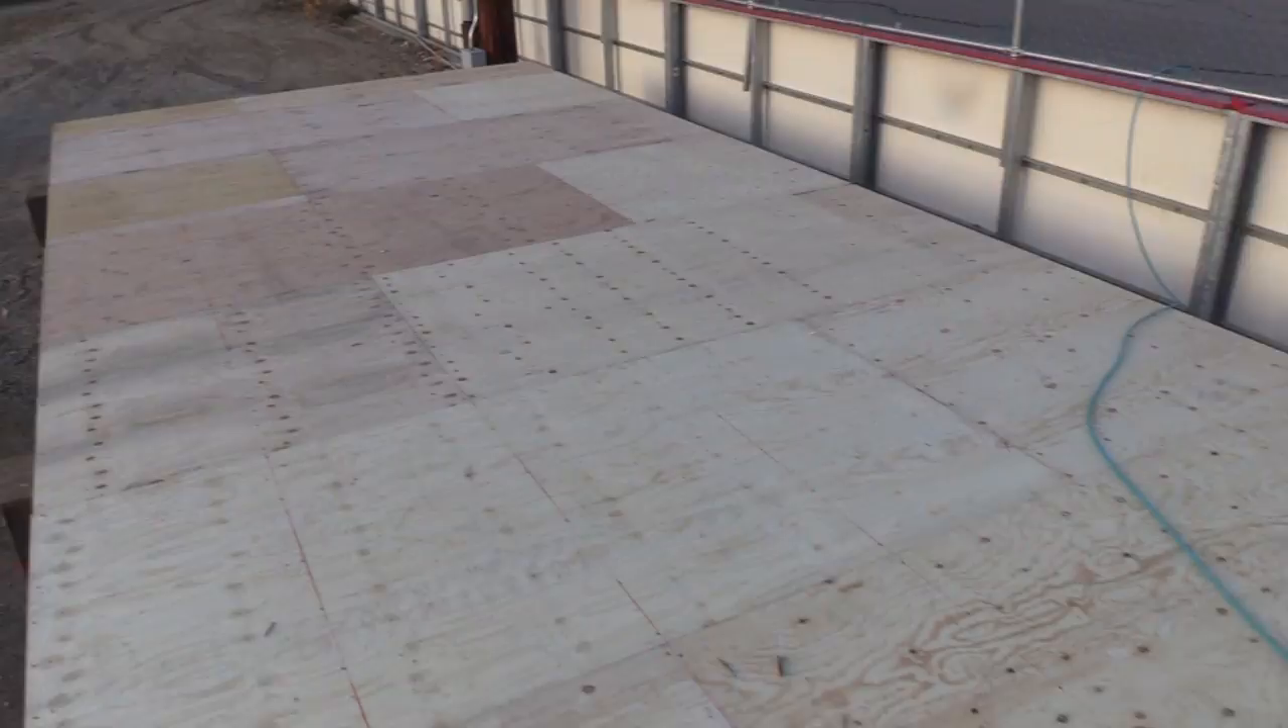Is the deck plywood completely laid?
Yes.